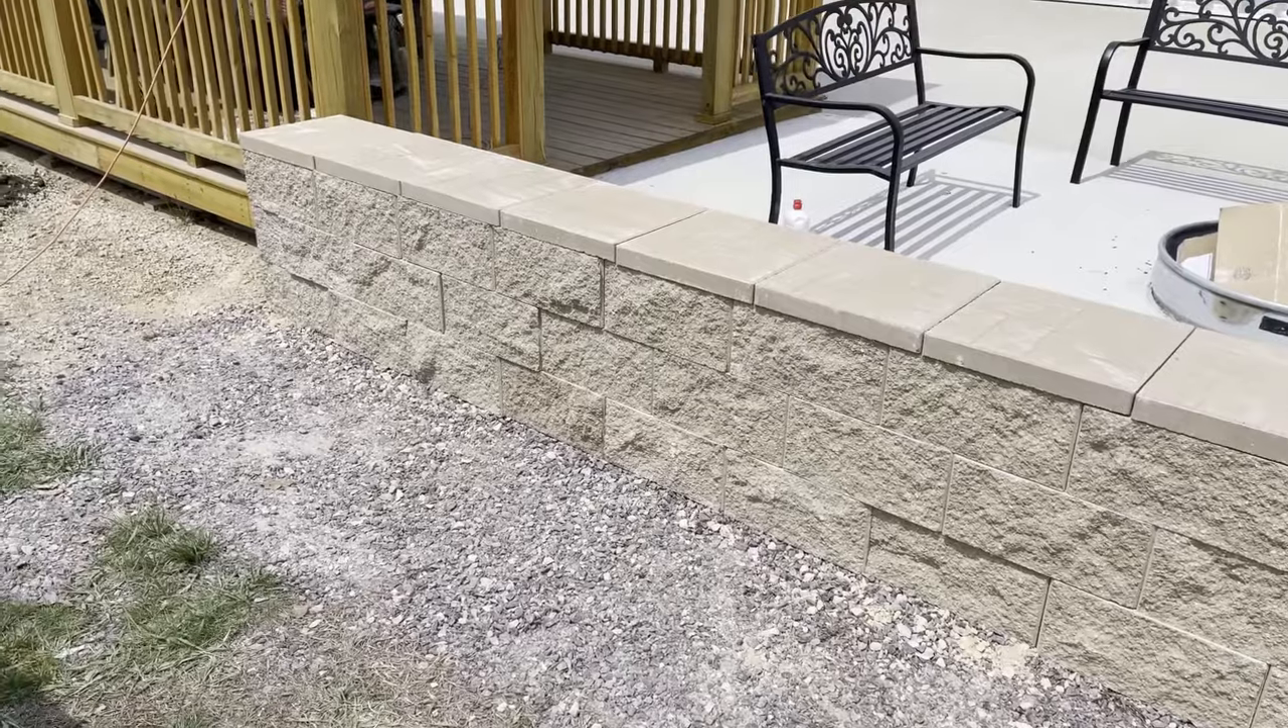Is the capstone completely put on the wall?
Yes.